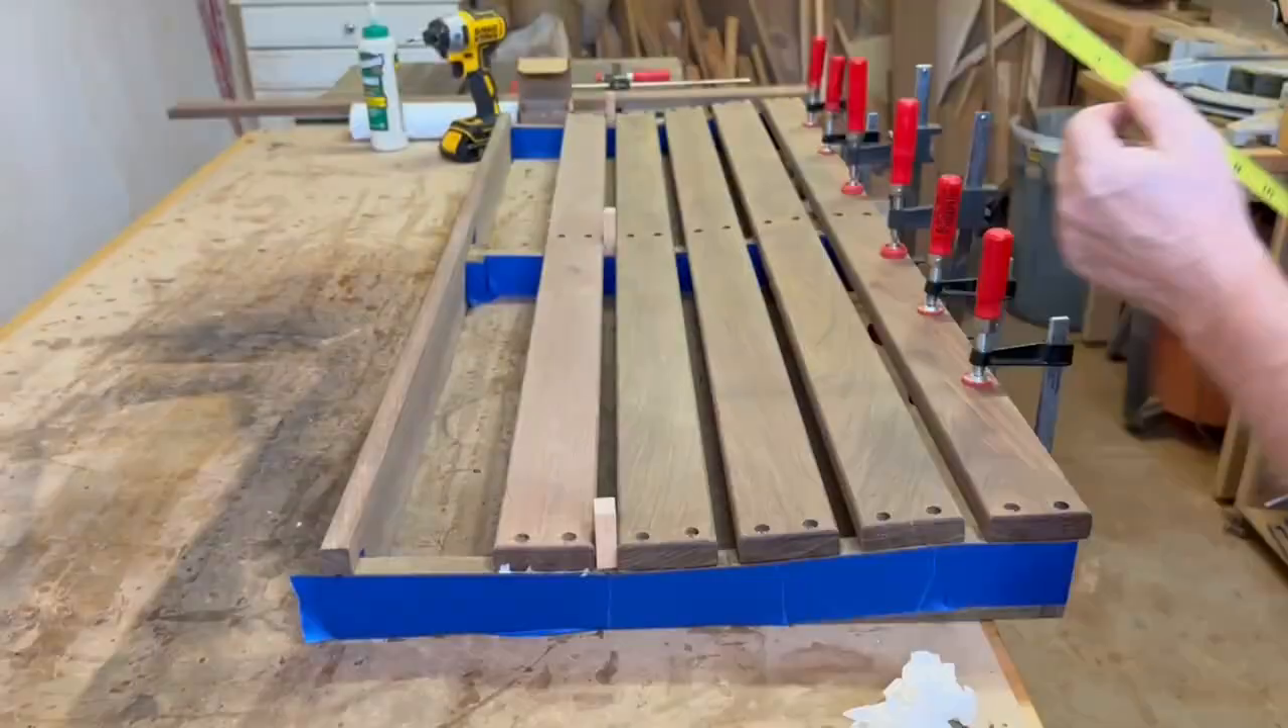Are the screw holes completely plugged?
No.